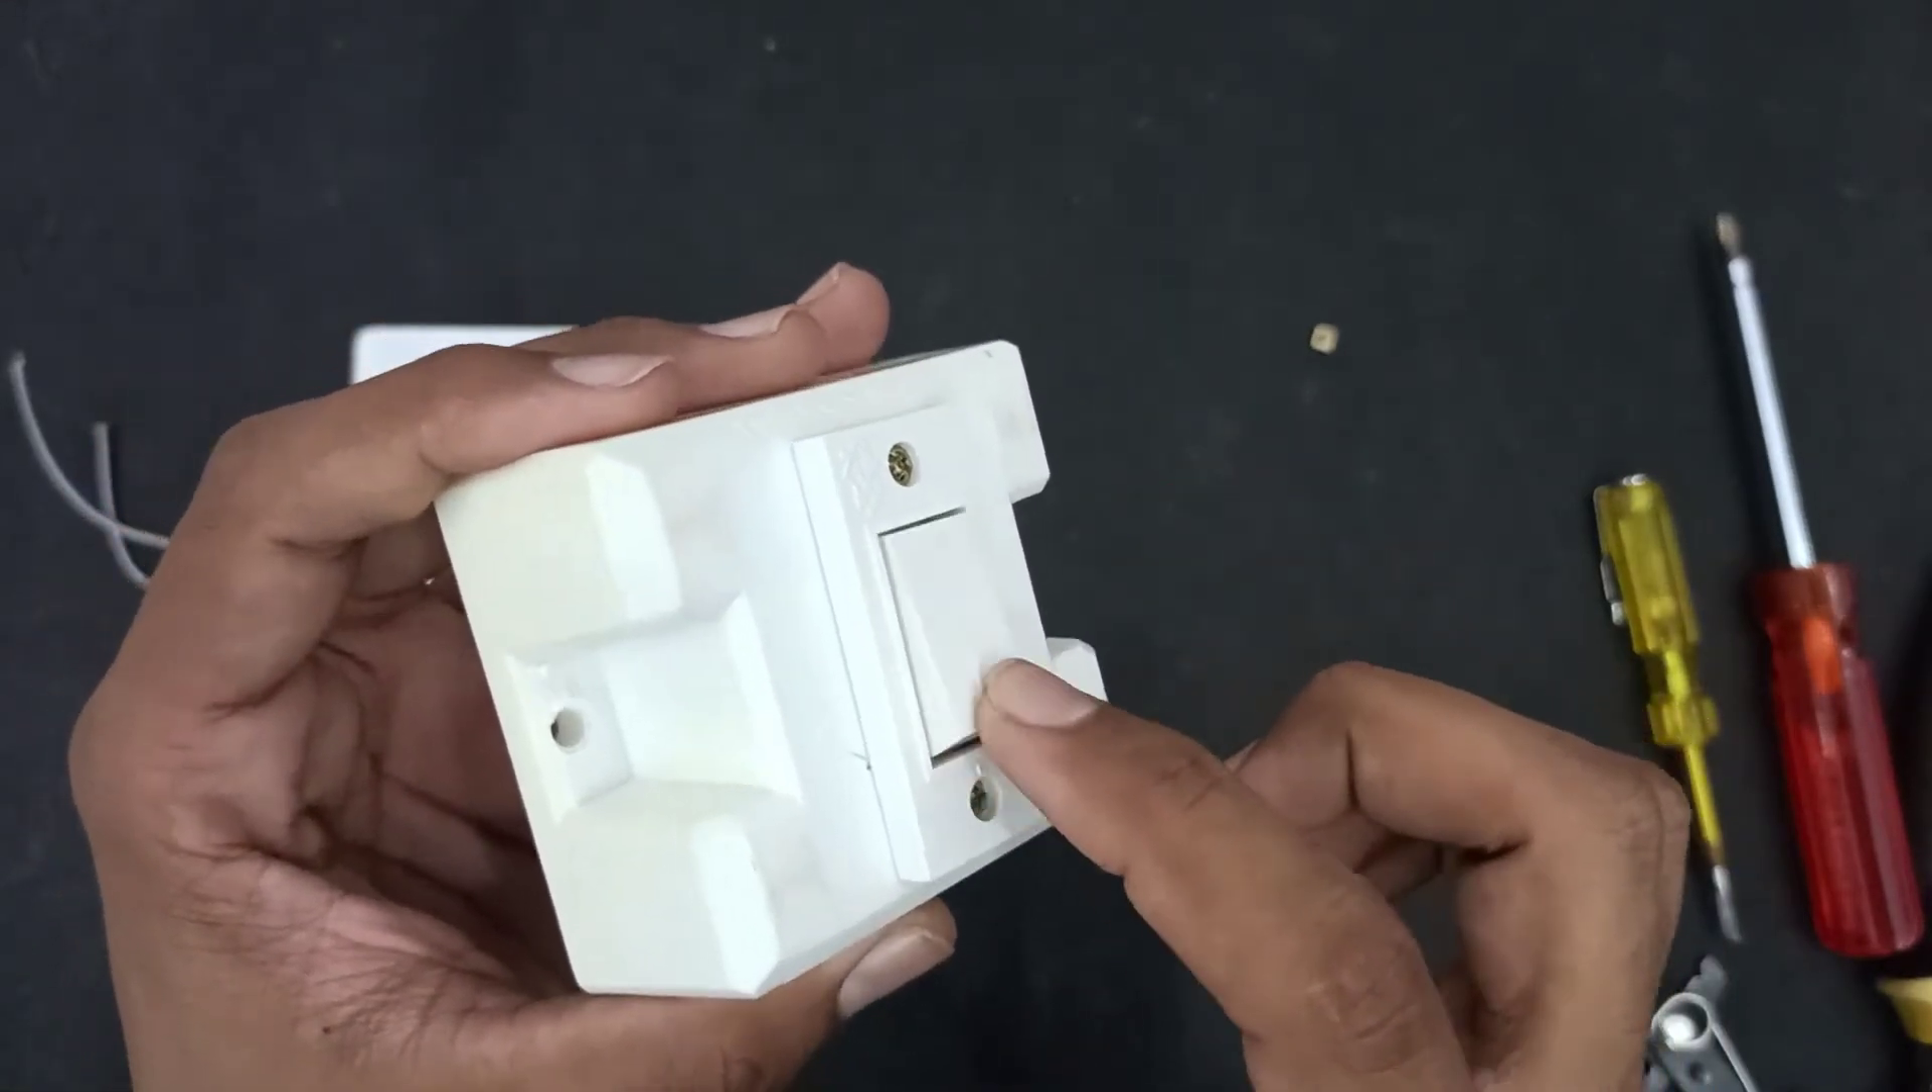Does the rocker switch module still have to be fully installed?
No.